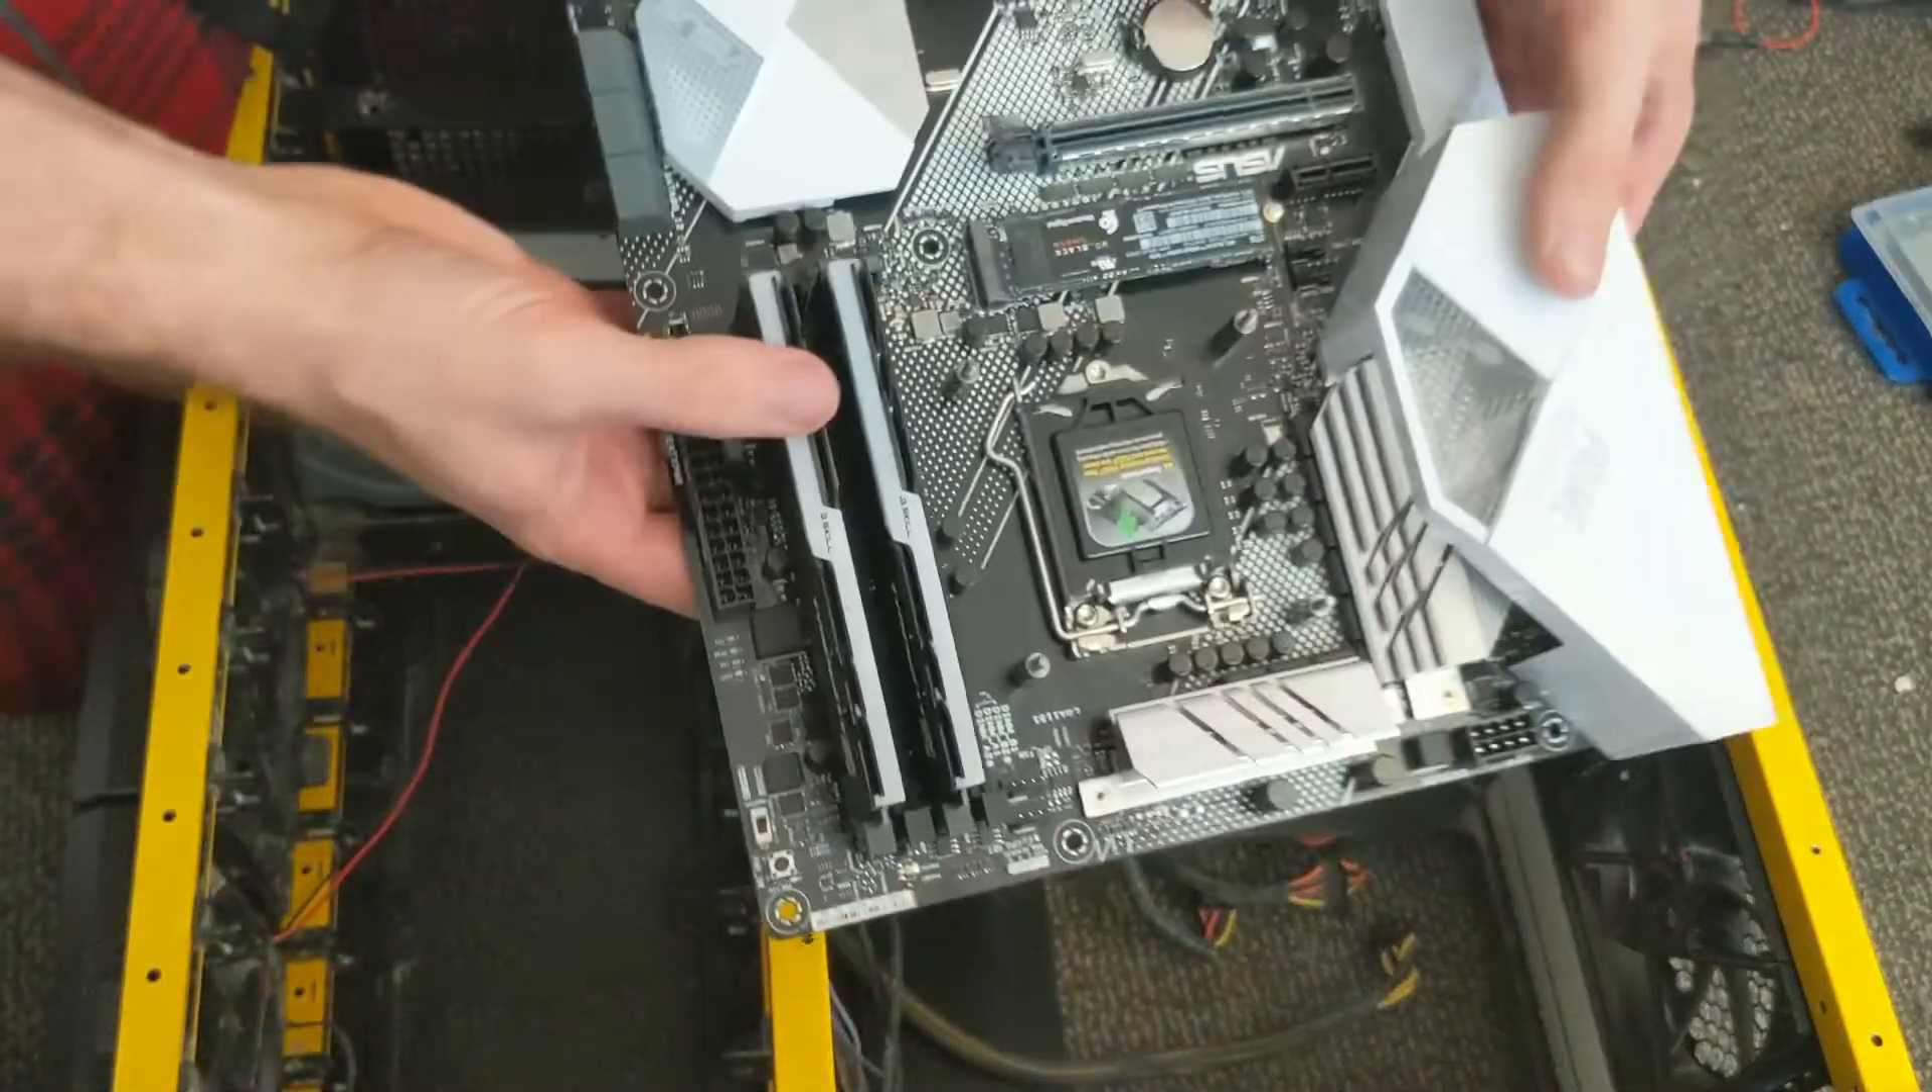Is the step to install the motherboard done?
No.